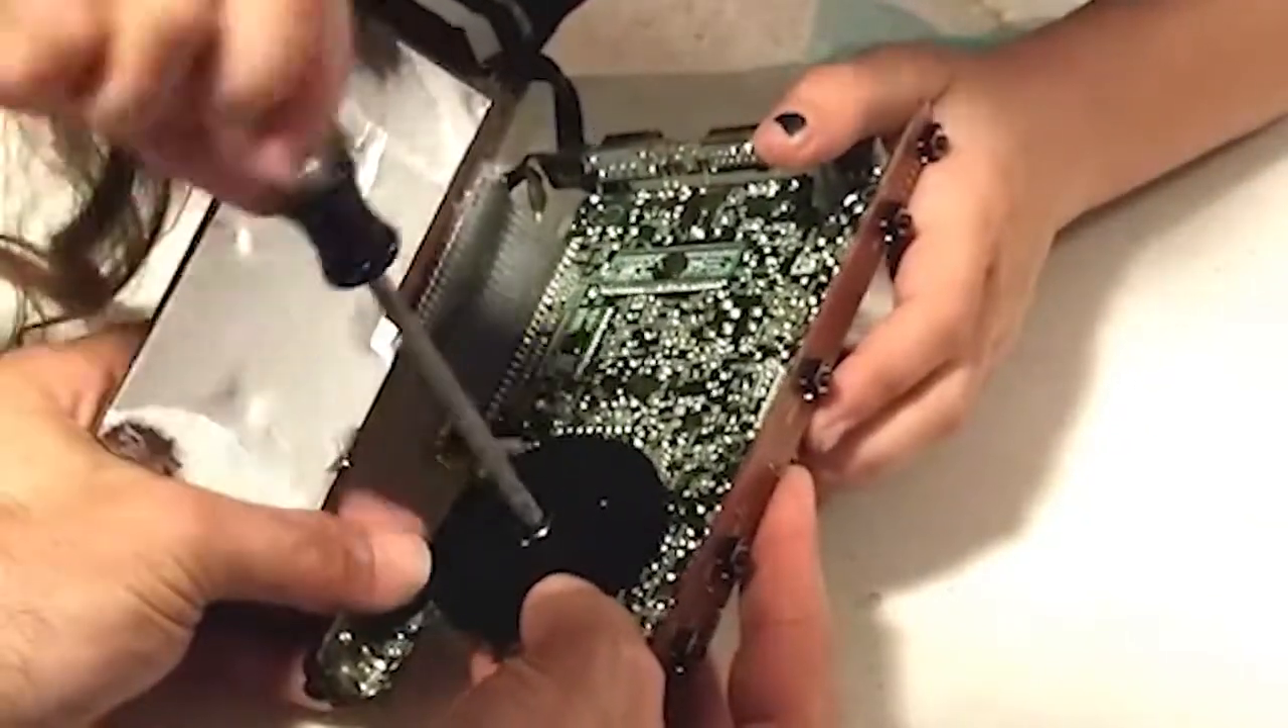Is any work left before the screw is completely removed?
Yes.